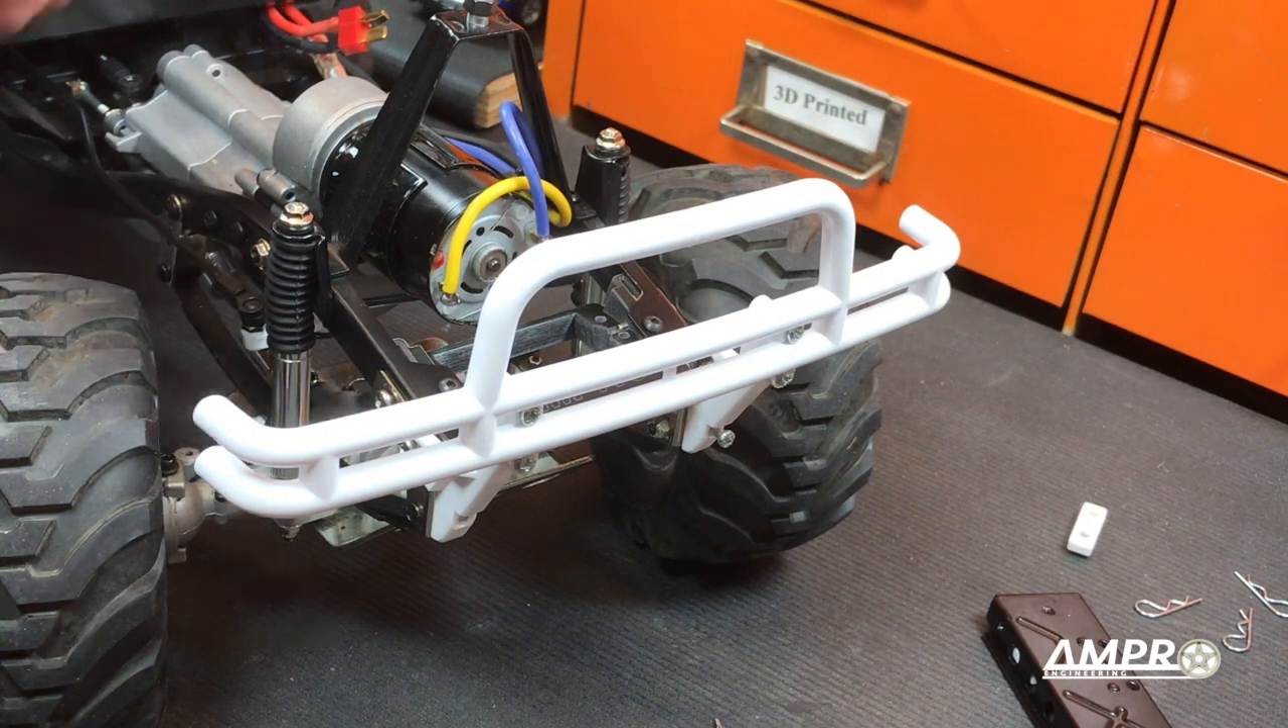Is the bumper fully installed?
Yes.